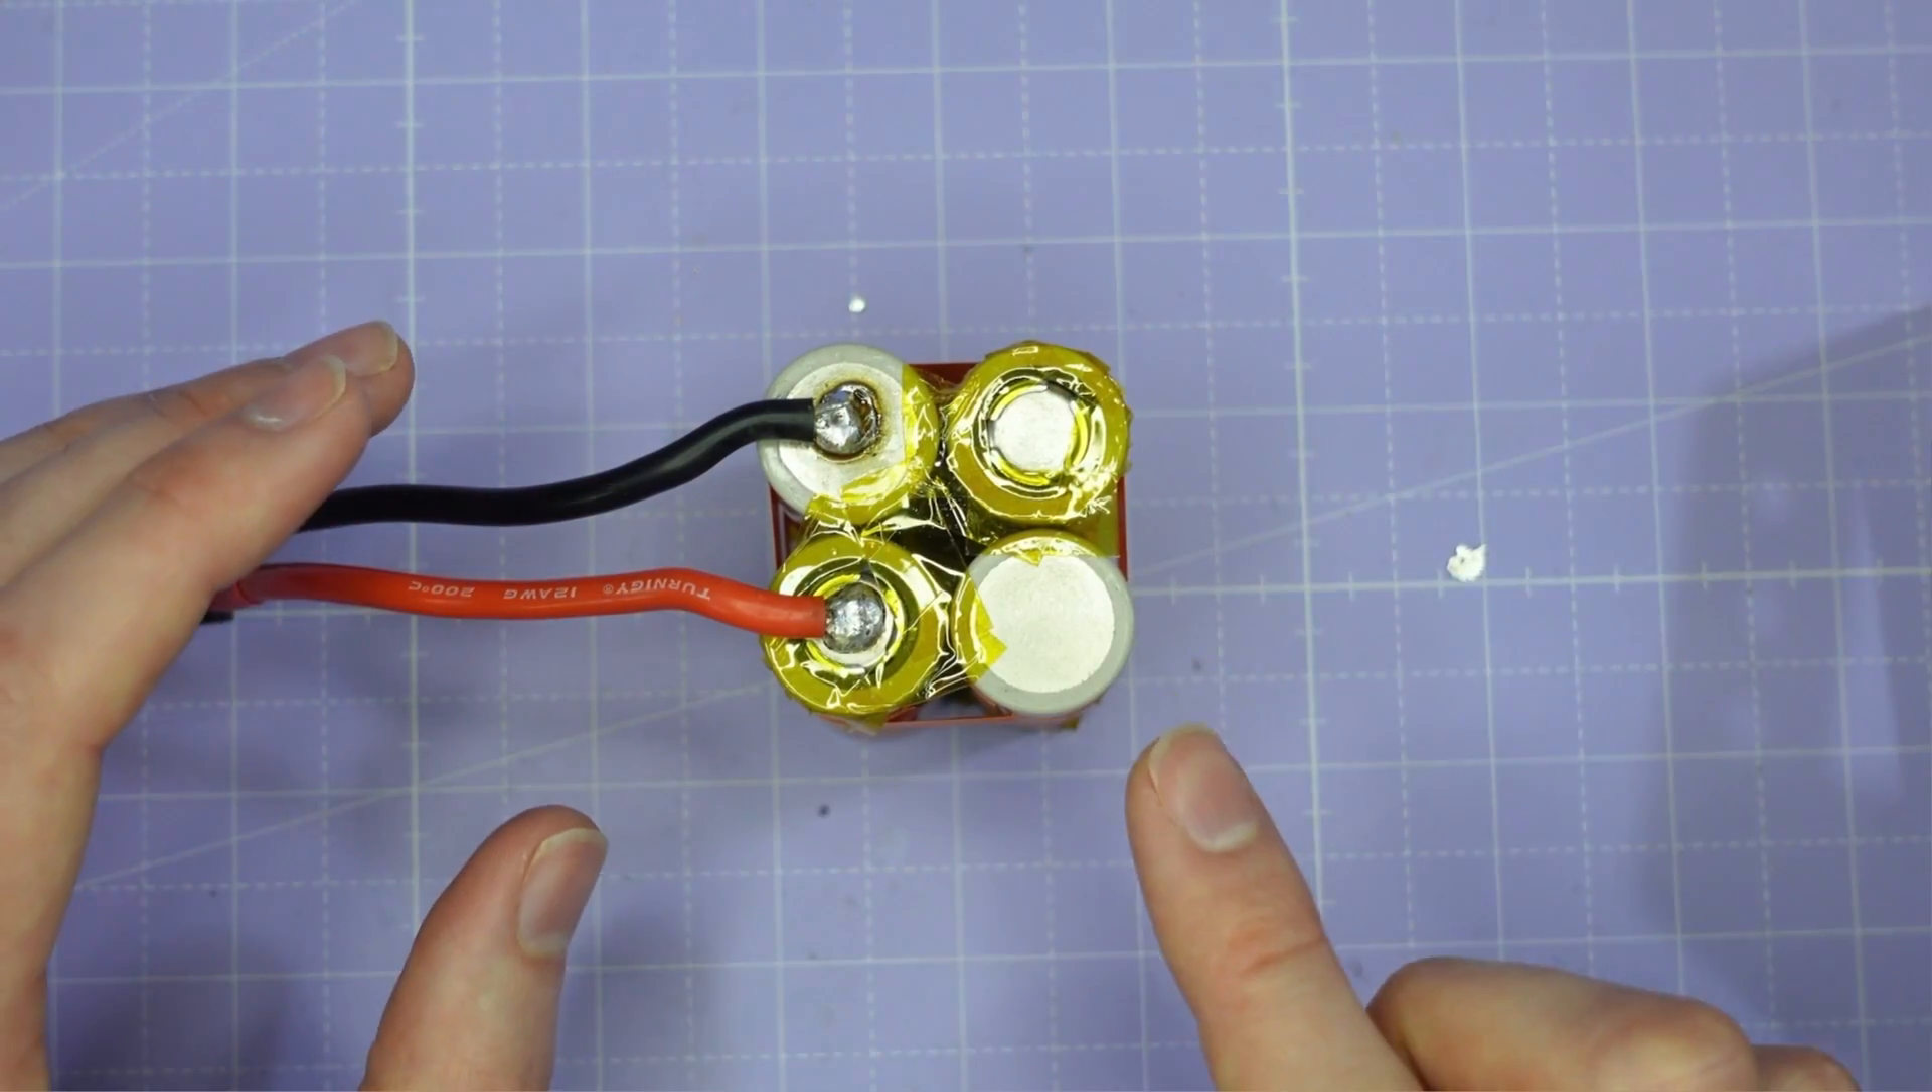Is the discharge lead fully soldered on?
Yes.